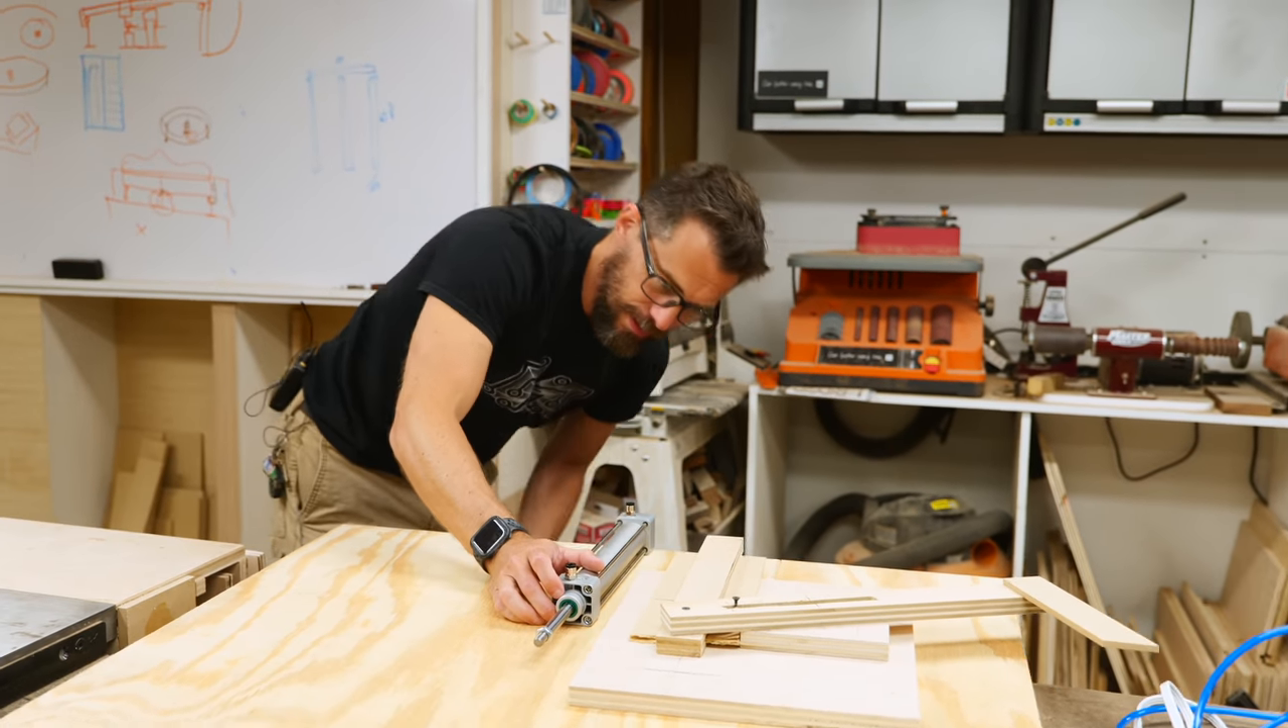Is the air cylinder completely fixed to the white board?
No.